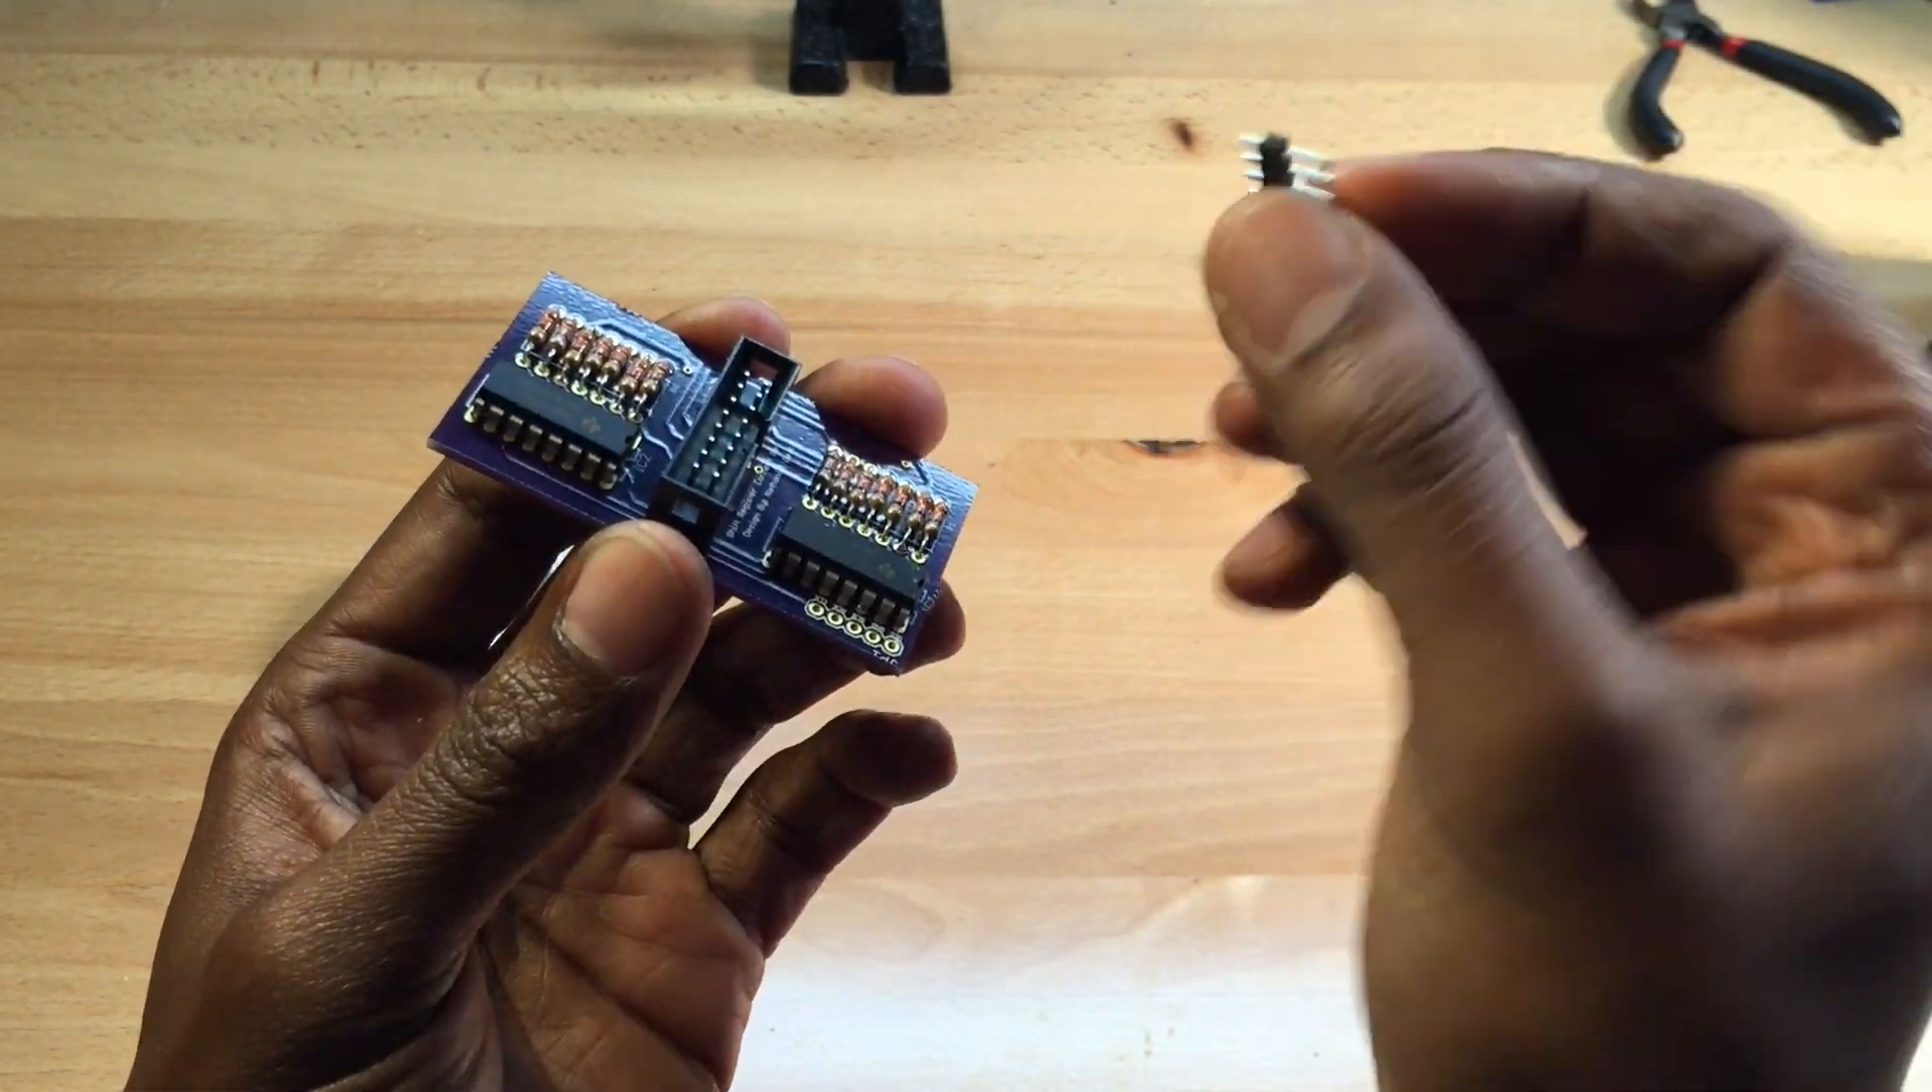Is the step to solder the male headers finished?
No.